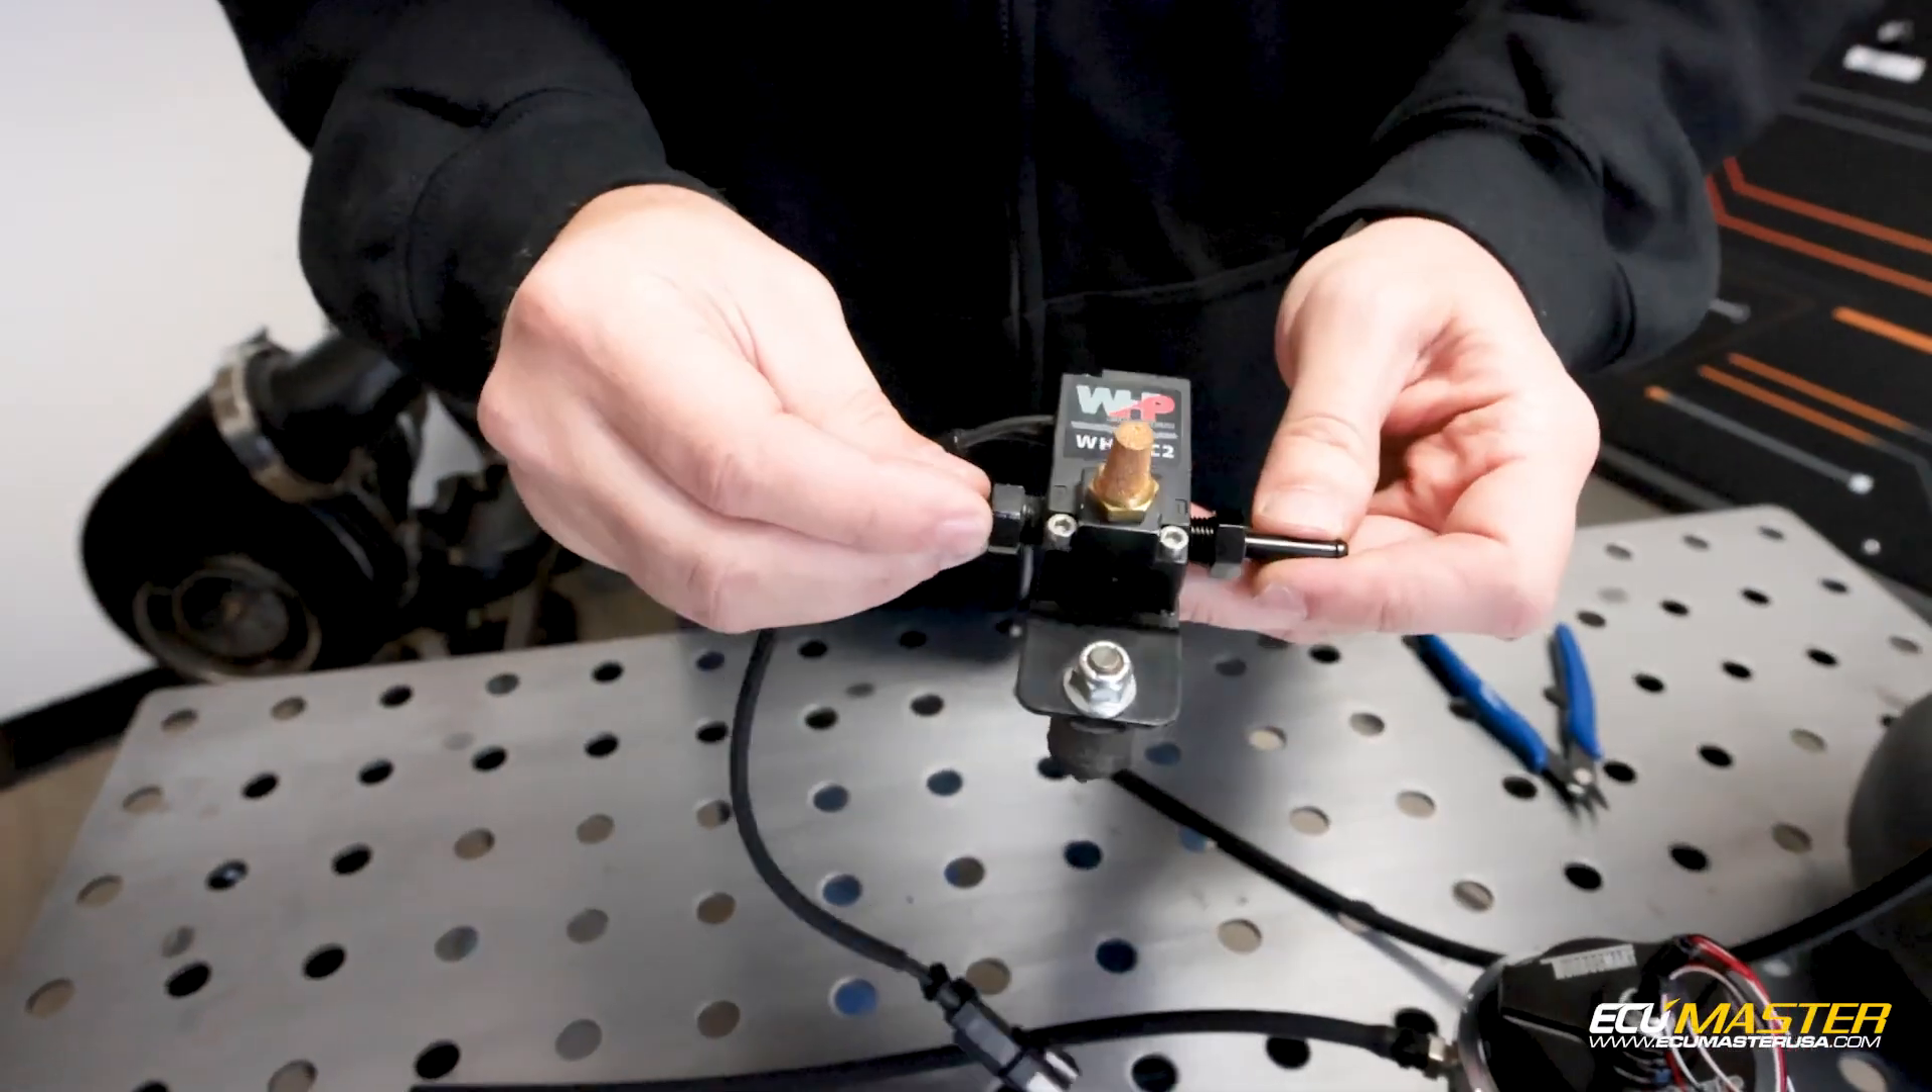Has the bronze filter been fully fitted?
Yes.